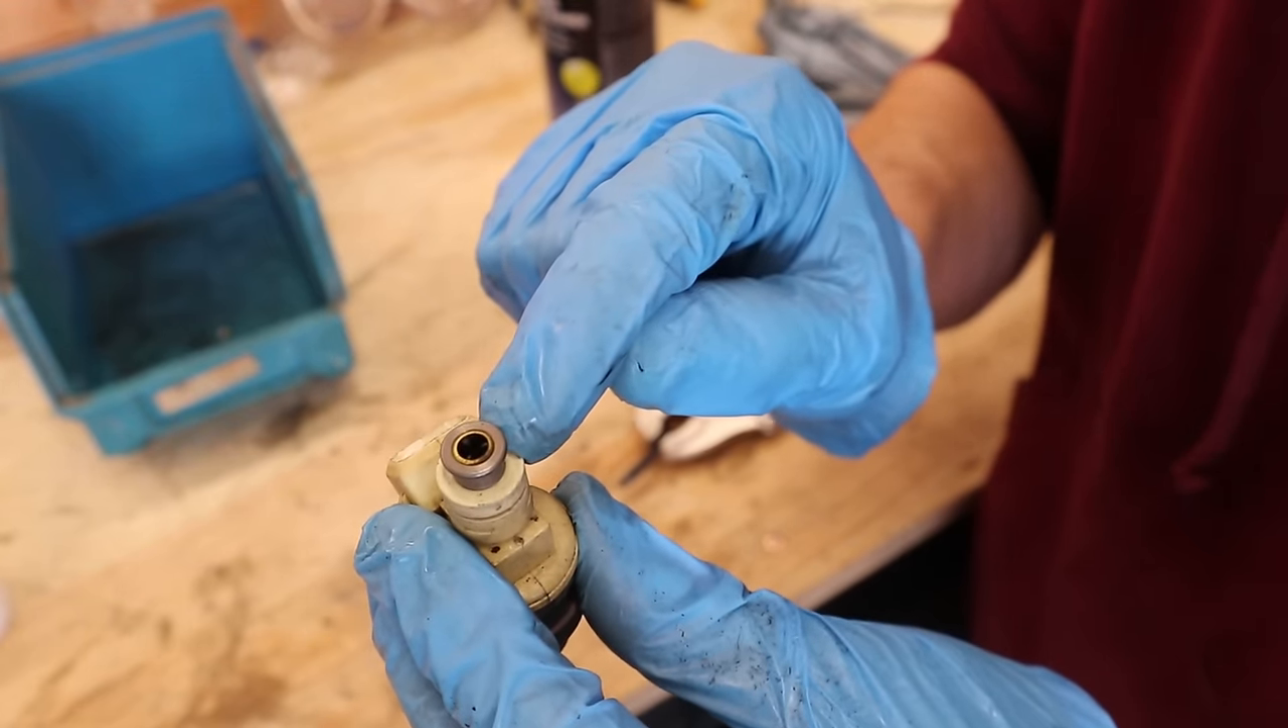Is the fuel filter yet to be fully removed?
Yes.